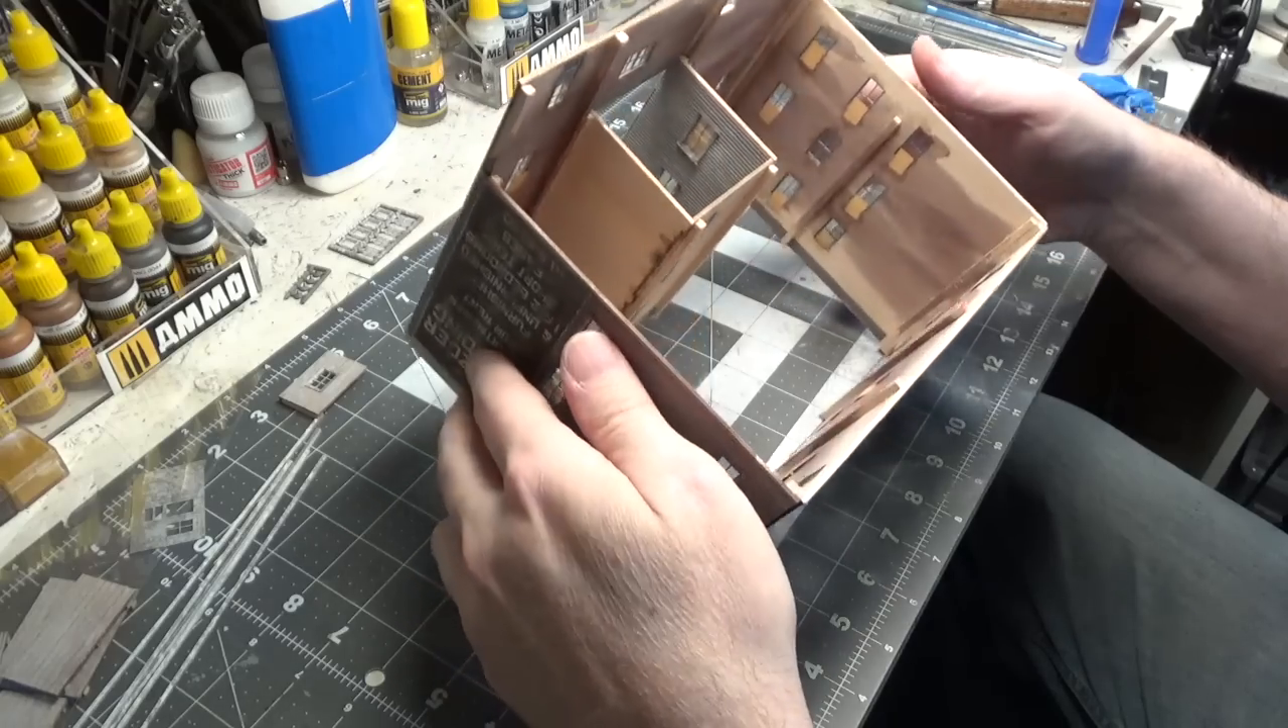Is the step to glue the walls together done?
Yes.